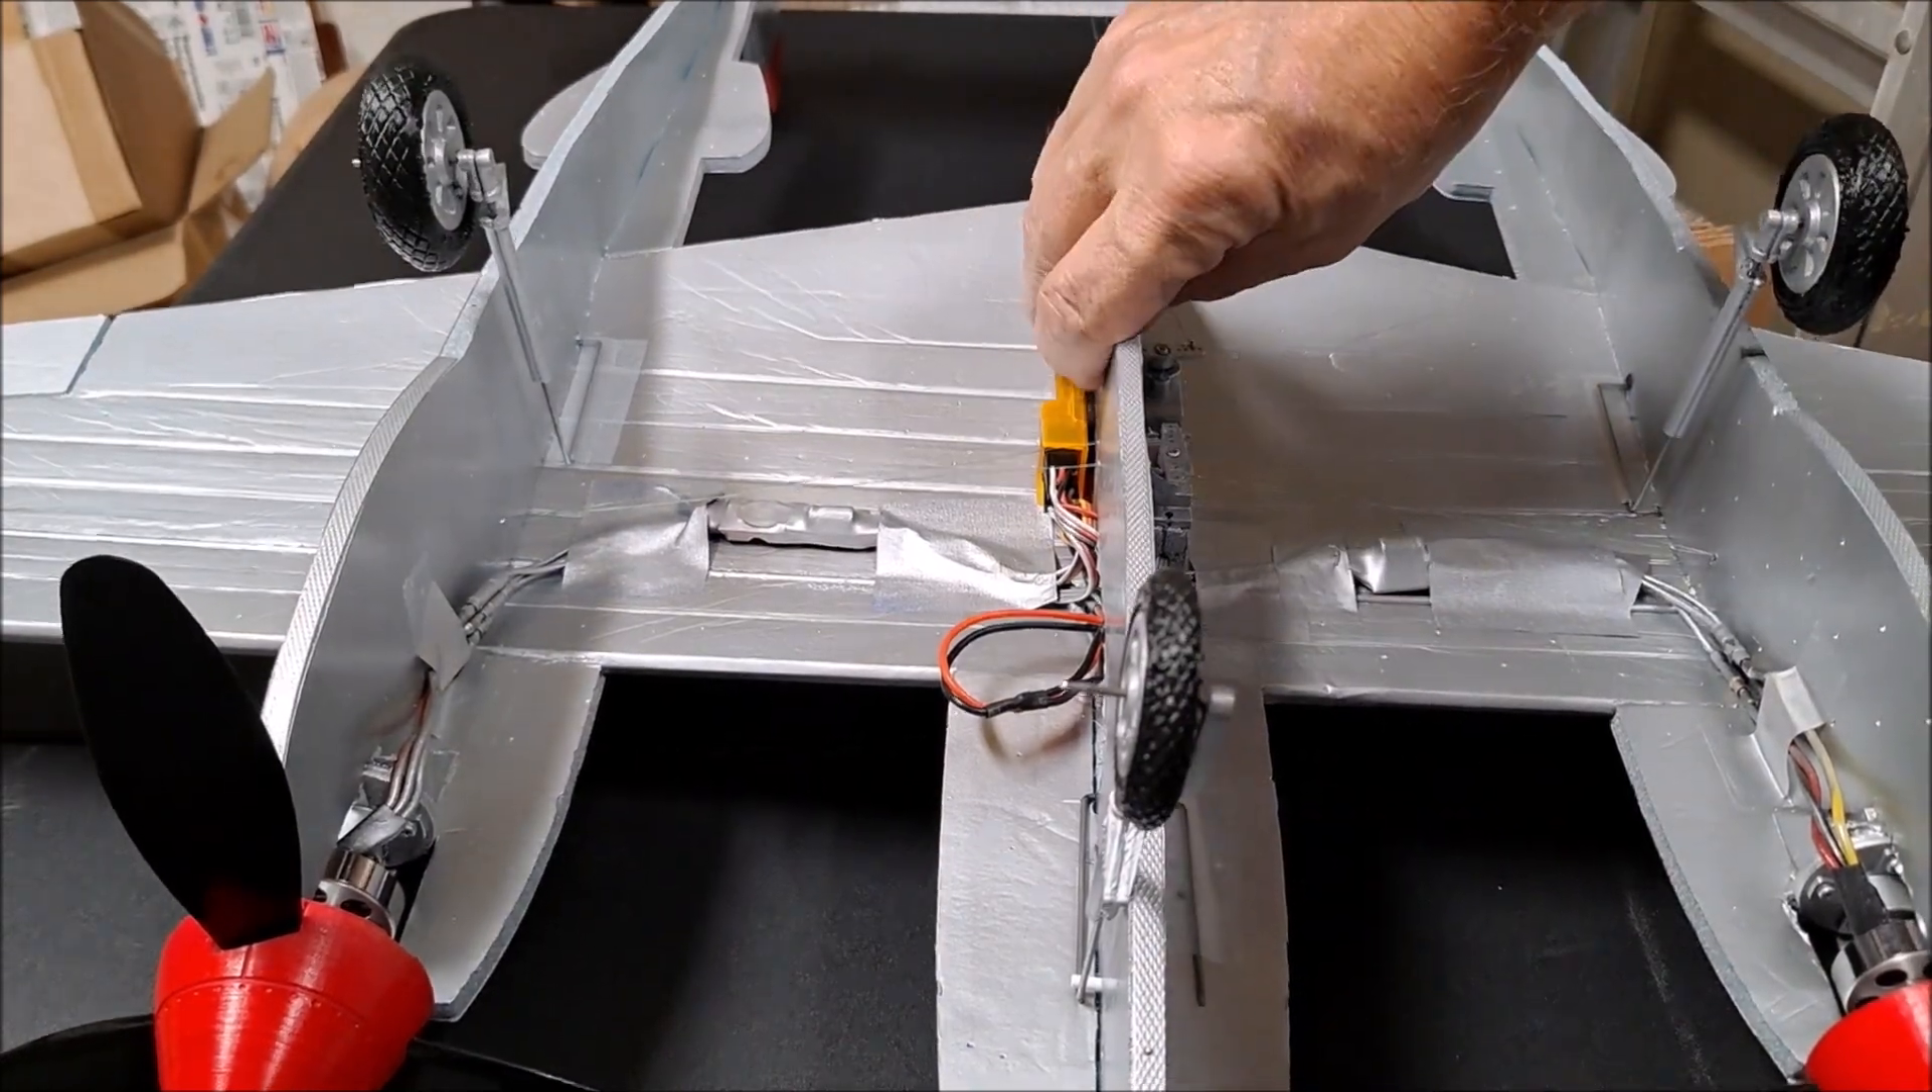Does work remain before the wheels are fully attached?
No.